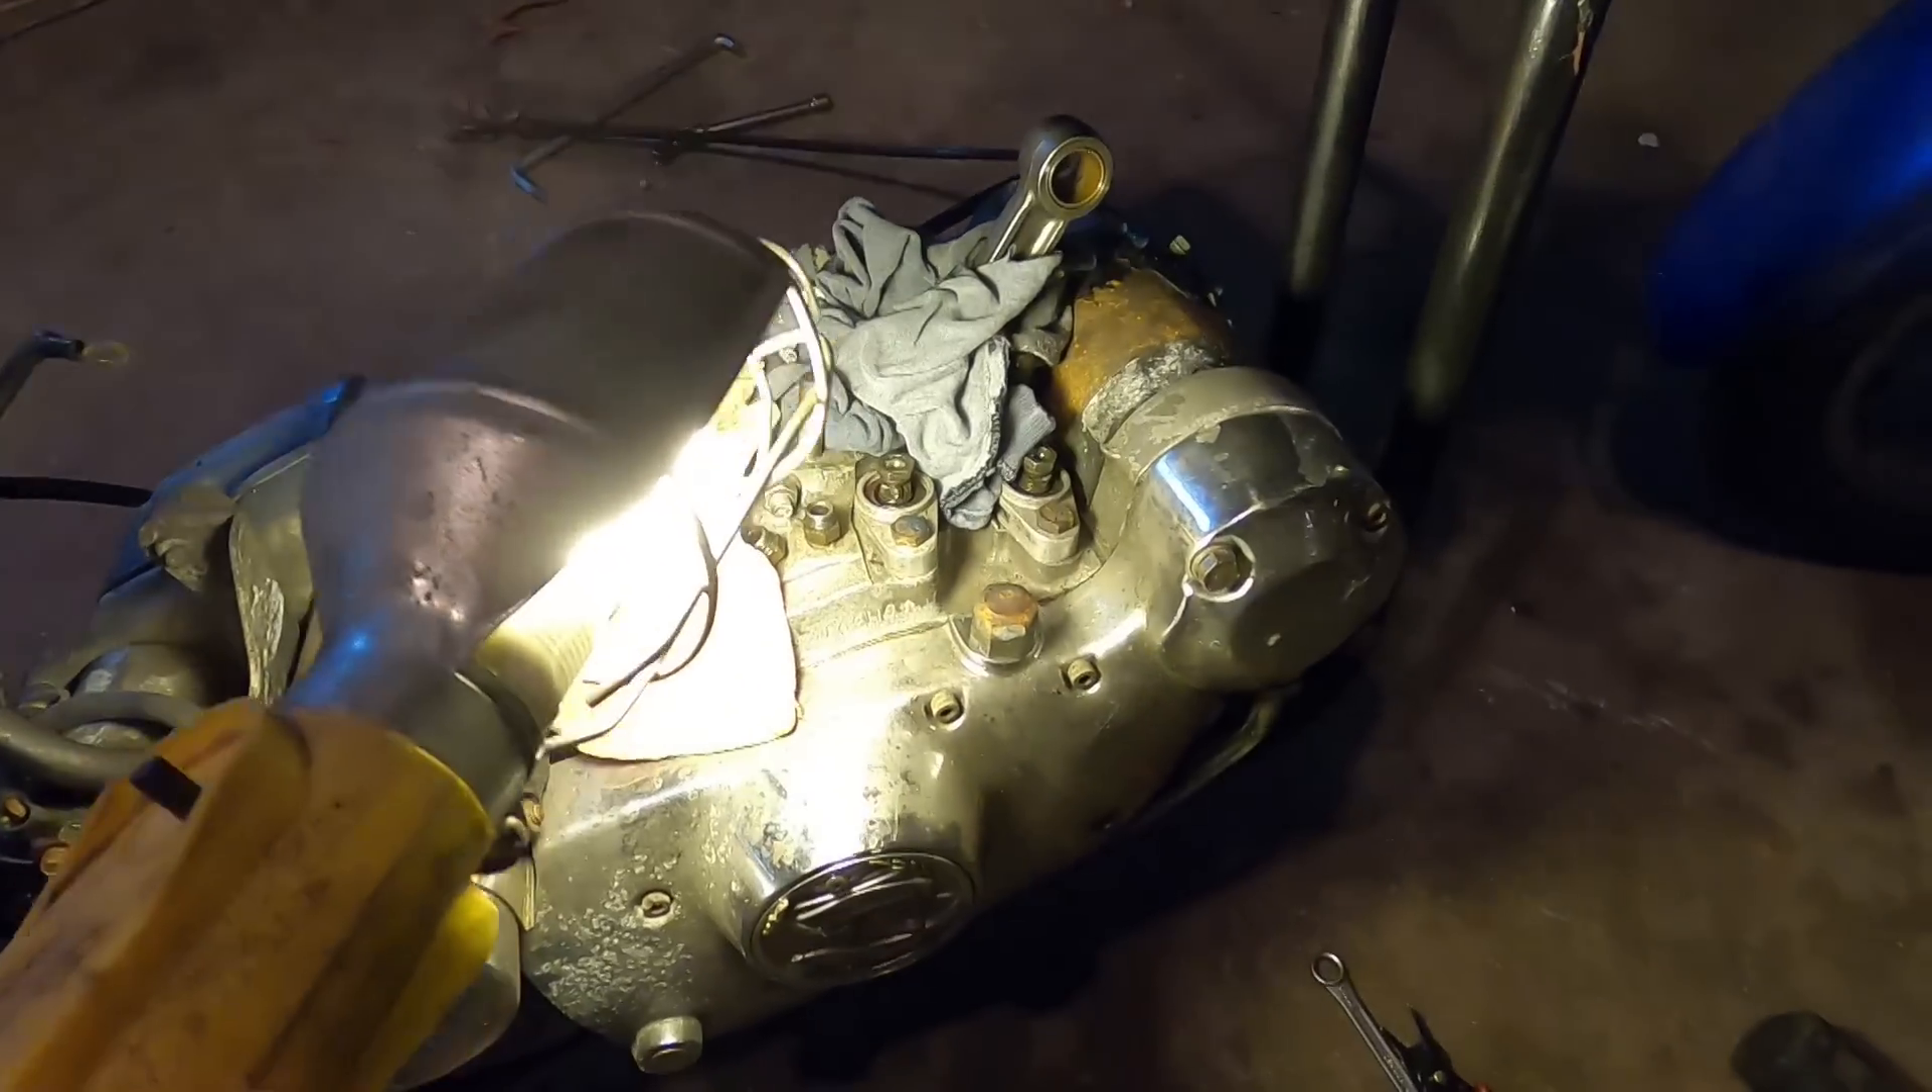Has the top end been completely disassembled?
Yes.